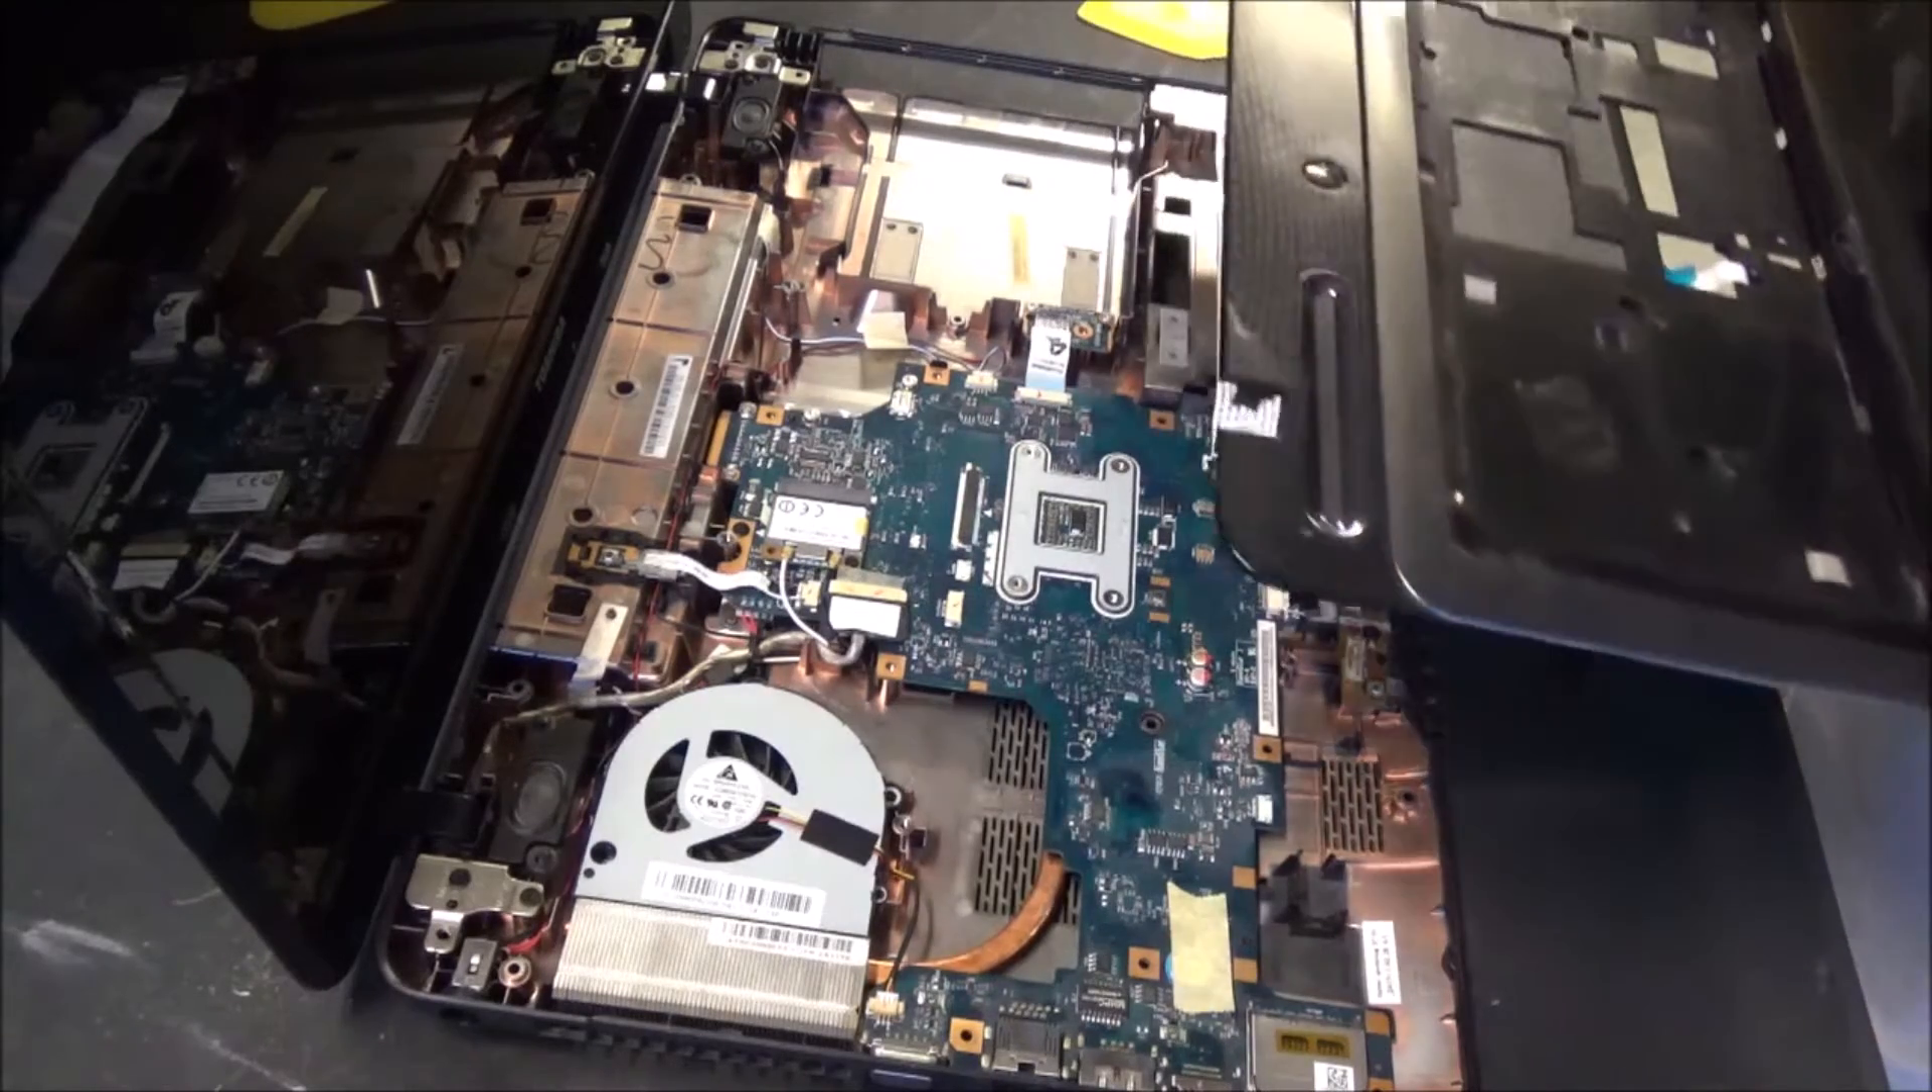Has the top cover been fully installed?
No.